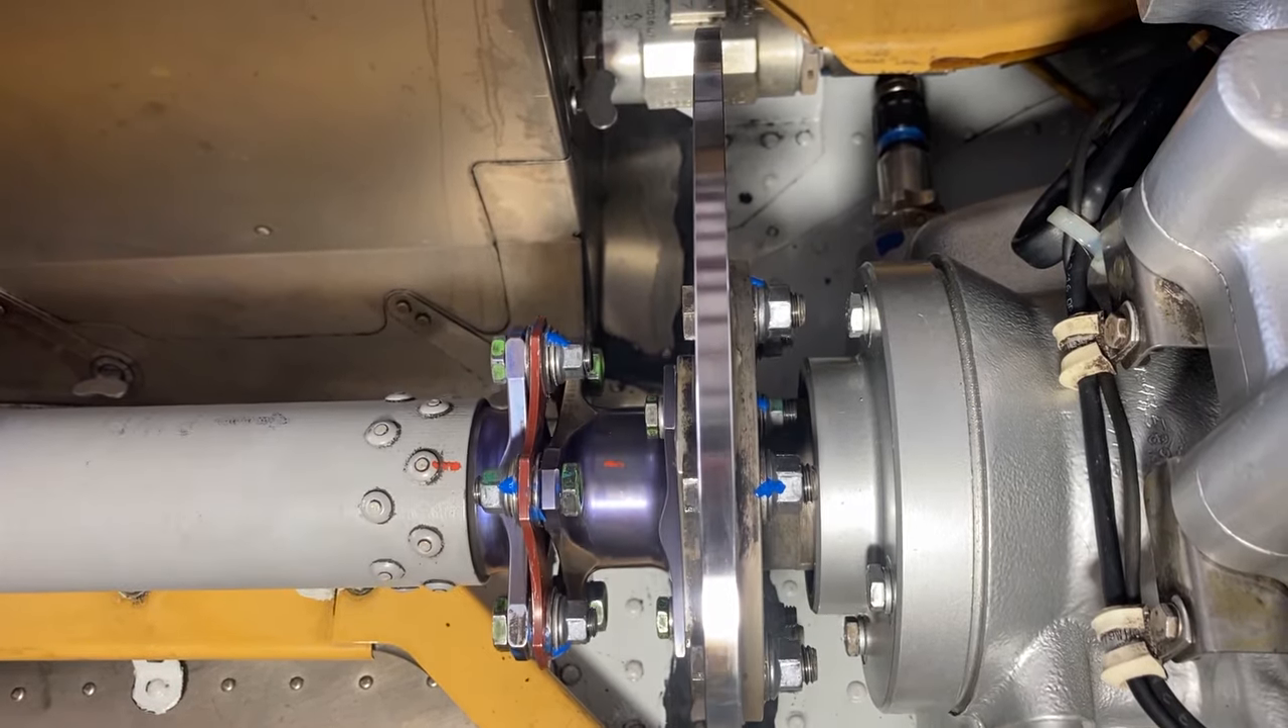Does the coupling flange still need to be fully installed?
No.